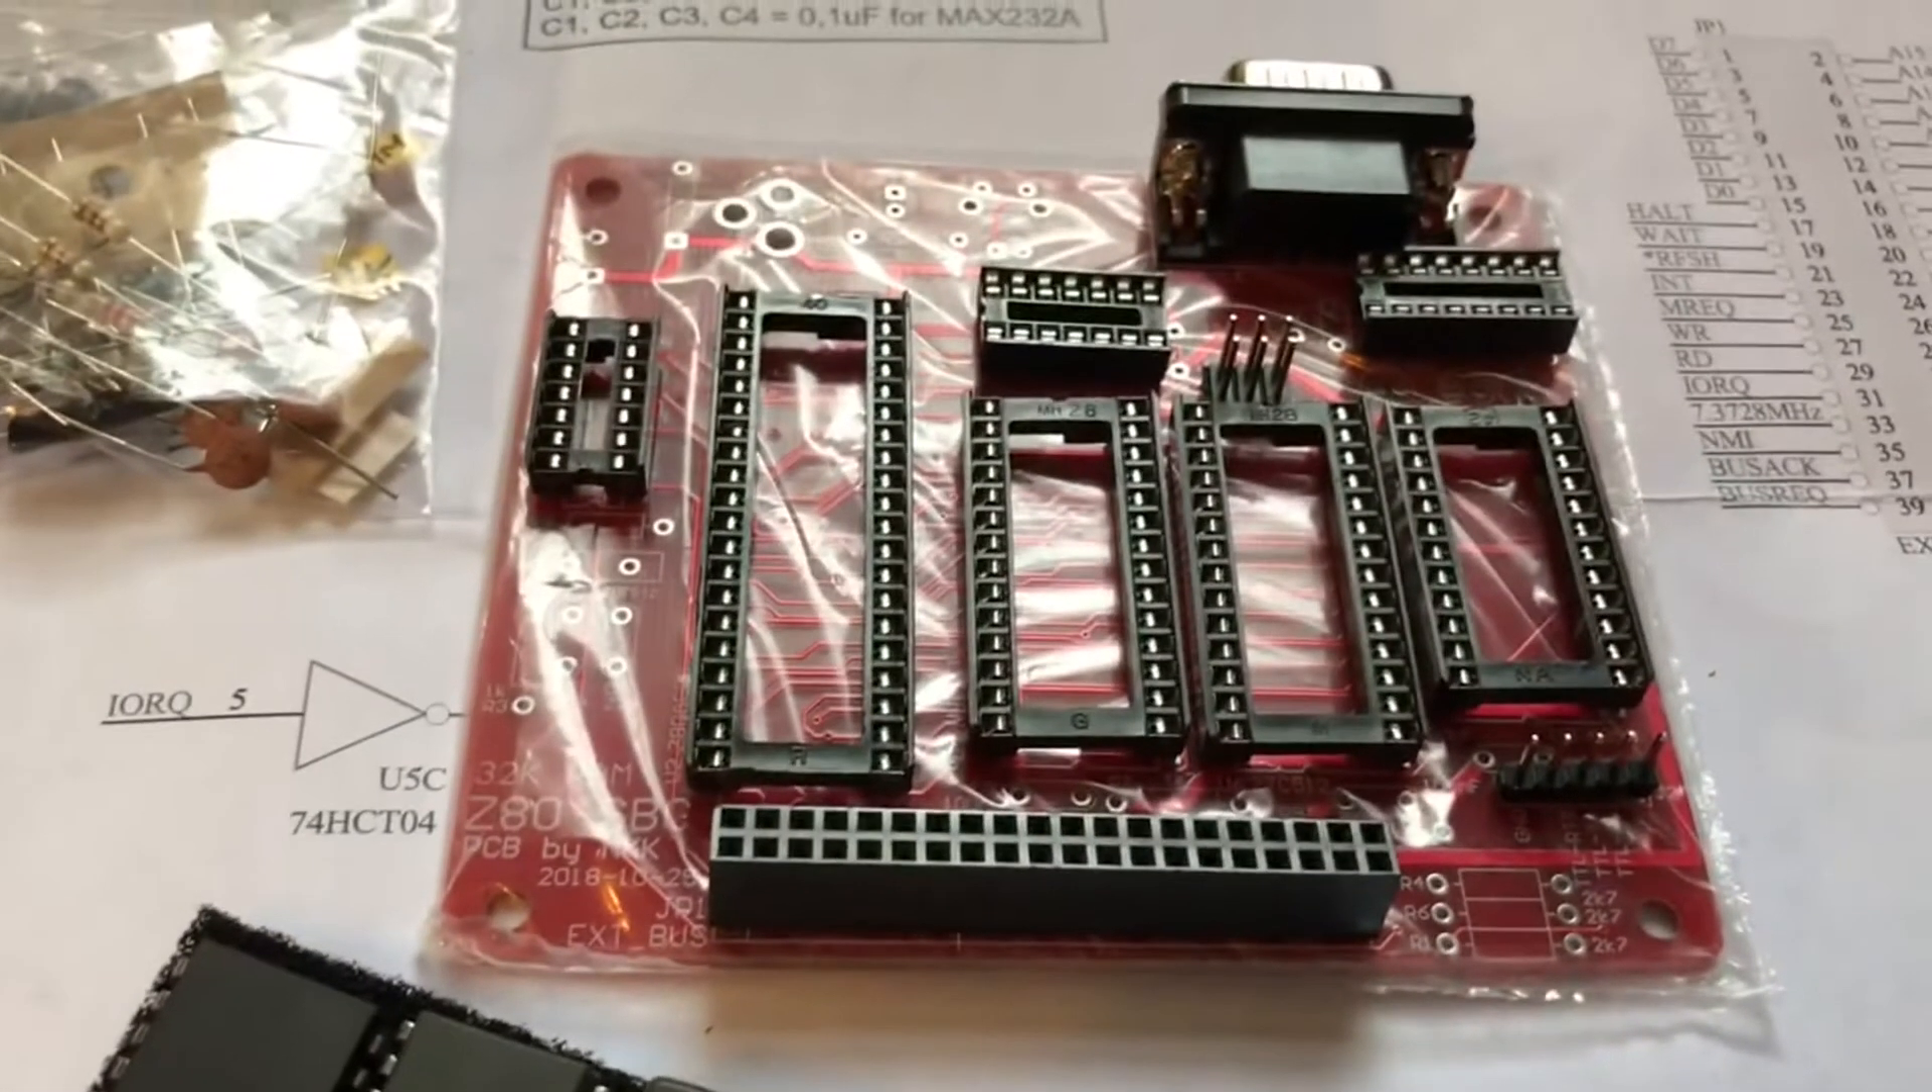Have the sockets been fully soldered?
No.